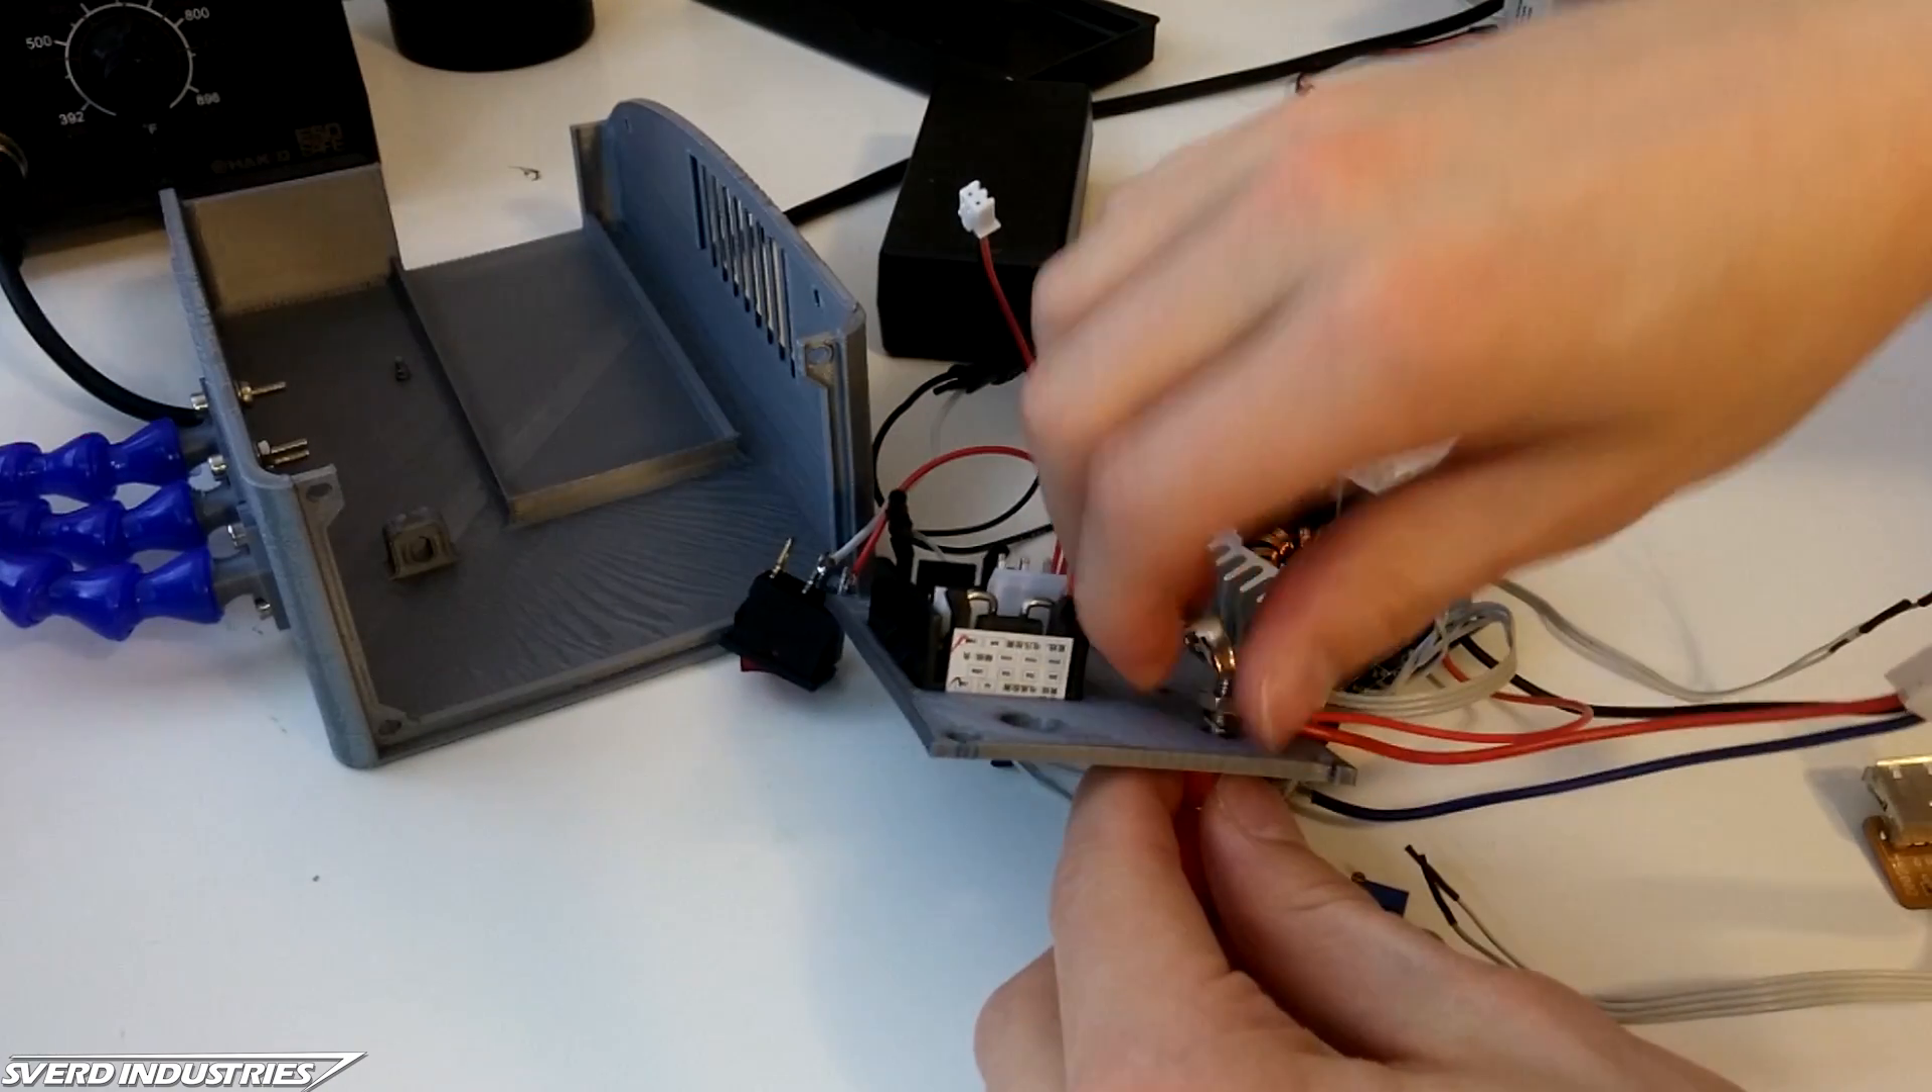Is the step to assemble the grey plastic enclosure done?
No.